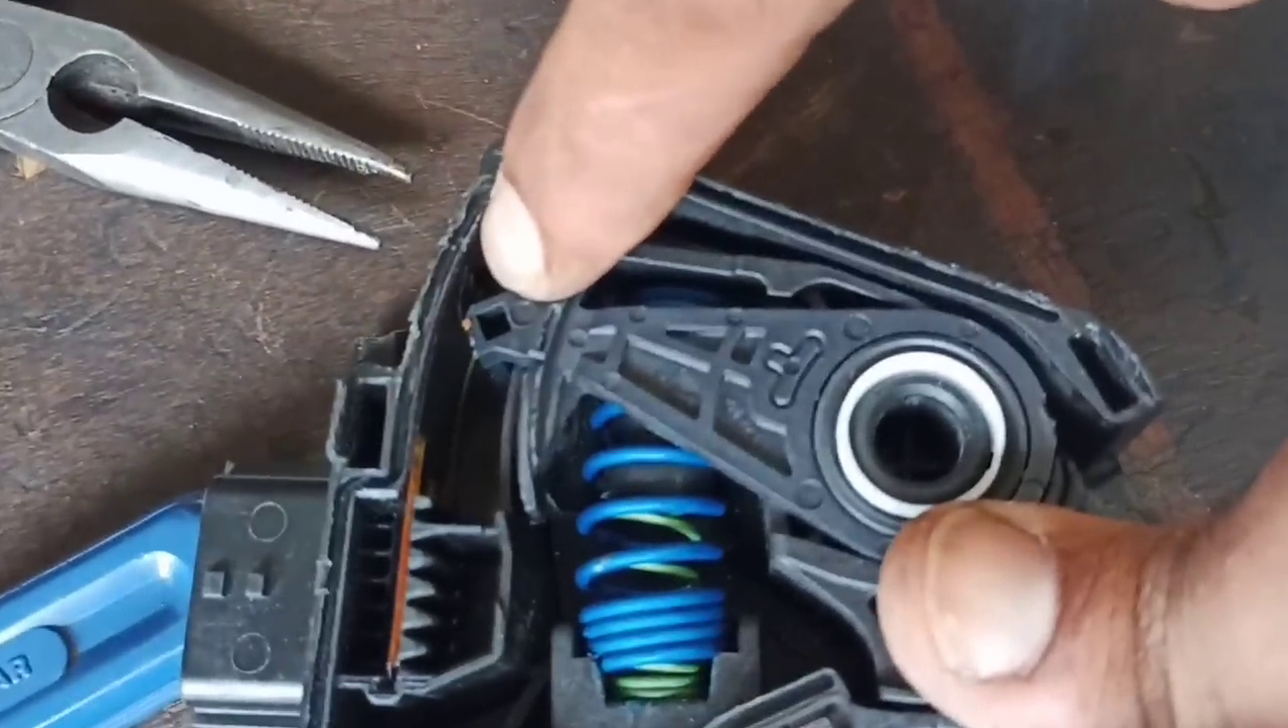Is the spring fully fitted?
Yes.